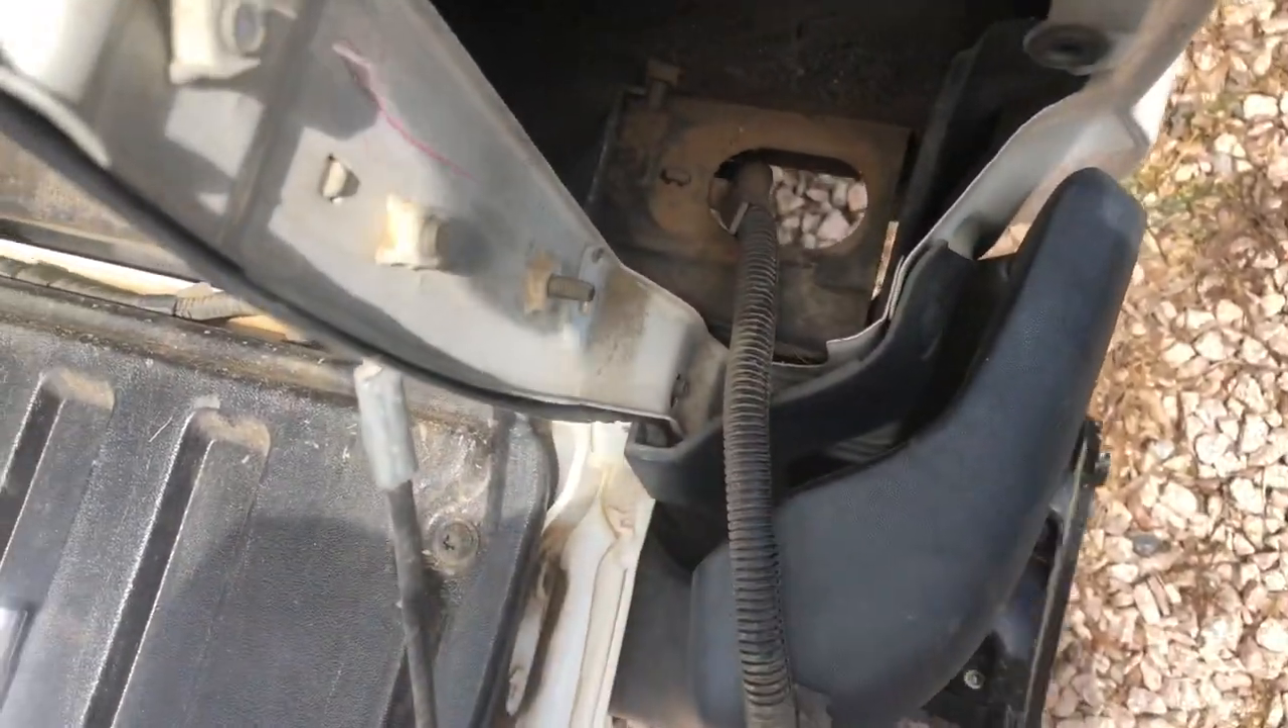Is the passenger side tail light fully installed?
No.